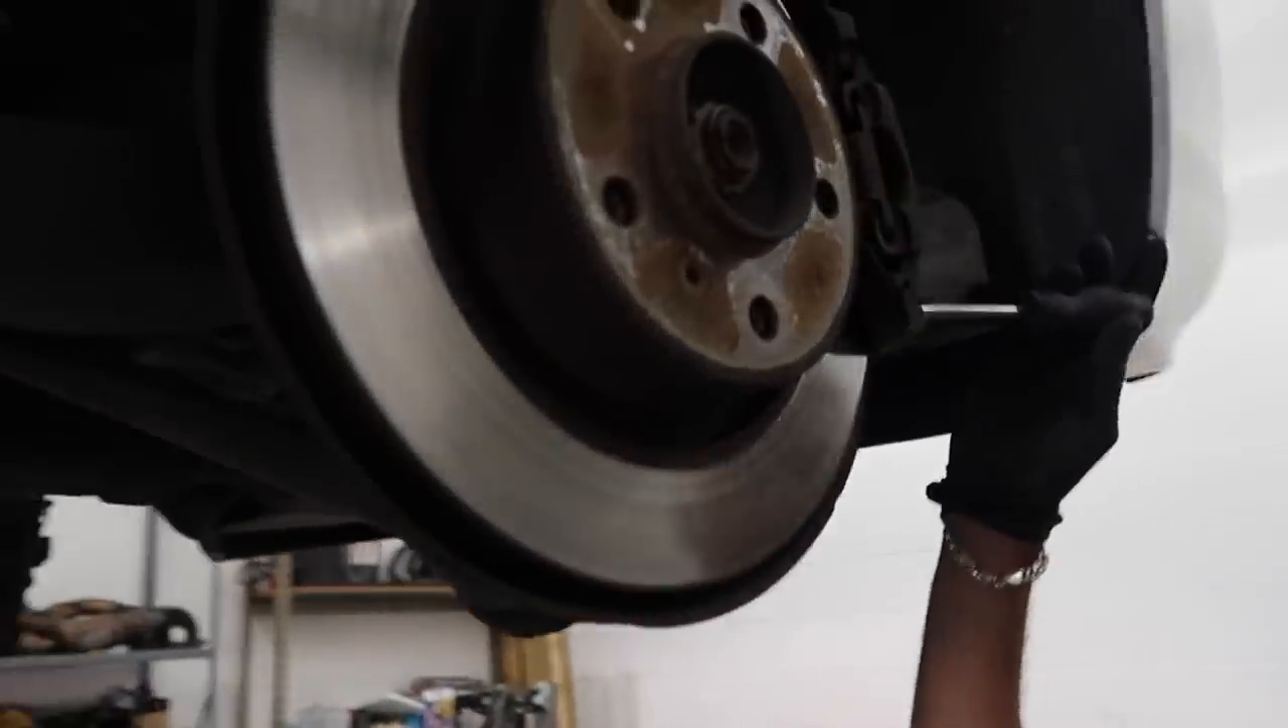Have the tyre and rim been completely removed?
Yes.